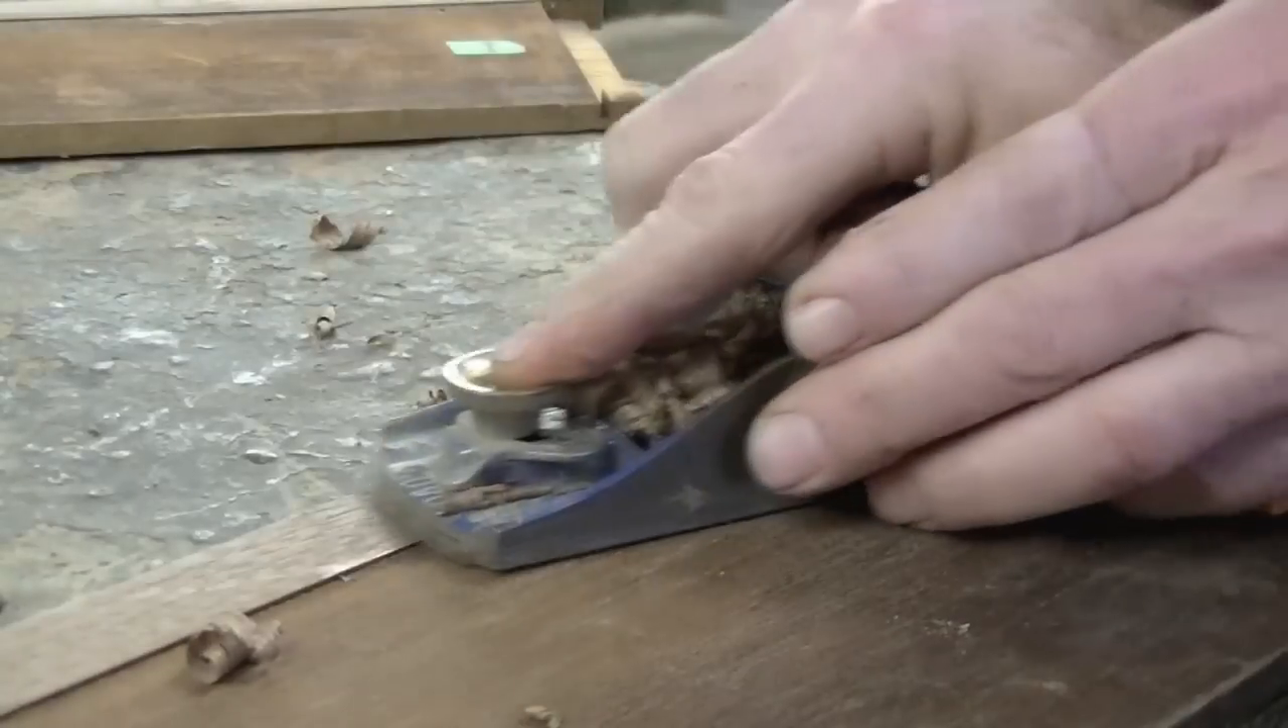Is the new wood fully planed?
No.